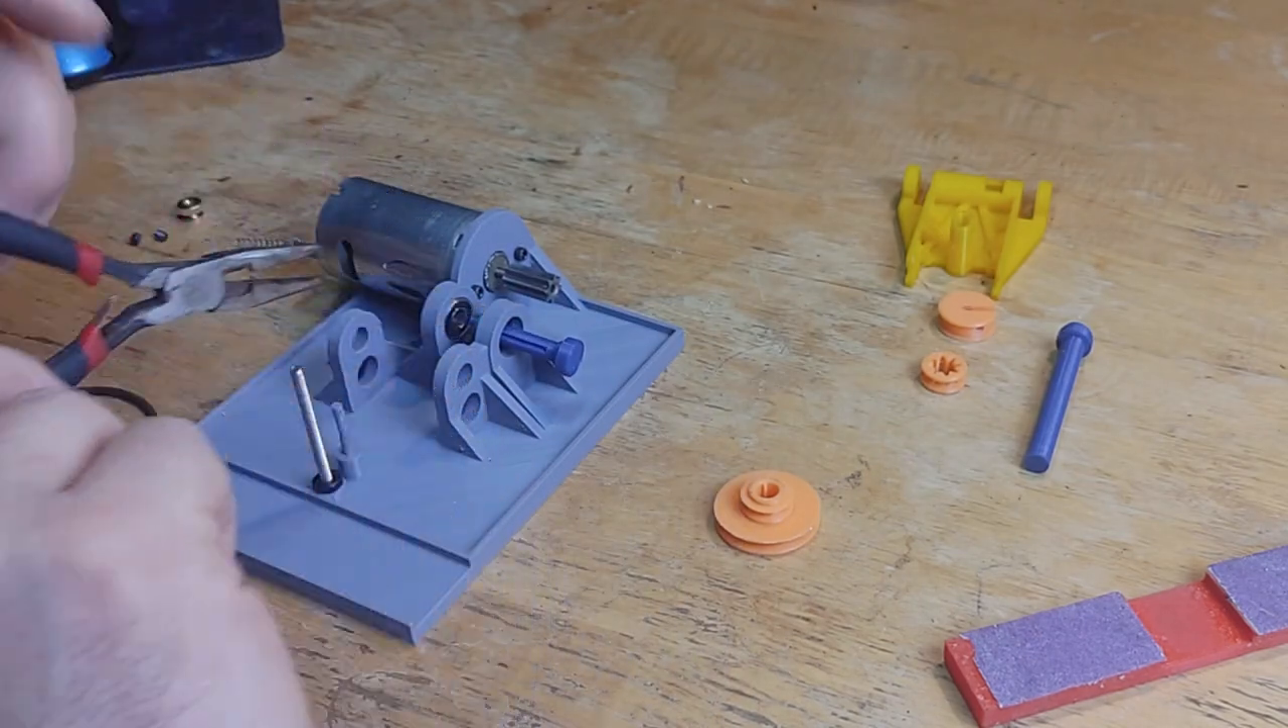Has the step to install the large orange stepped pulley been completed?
No.